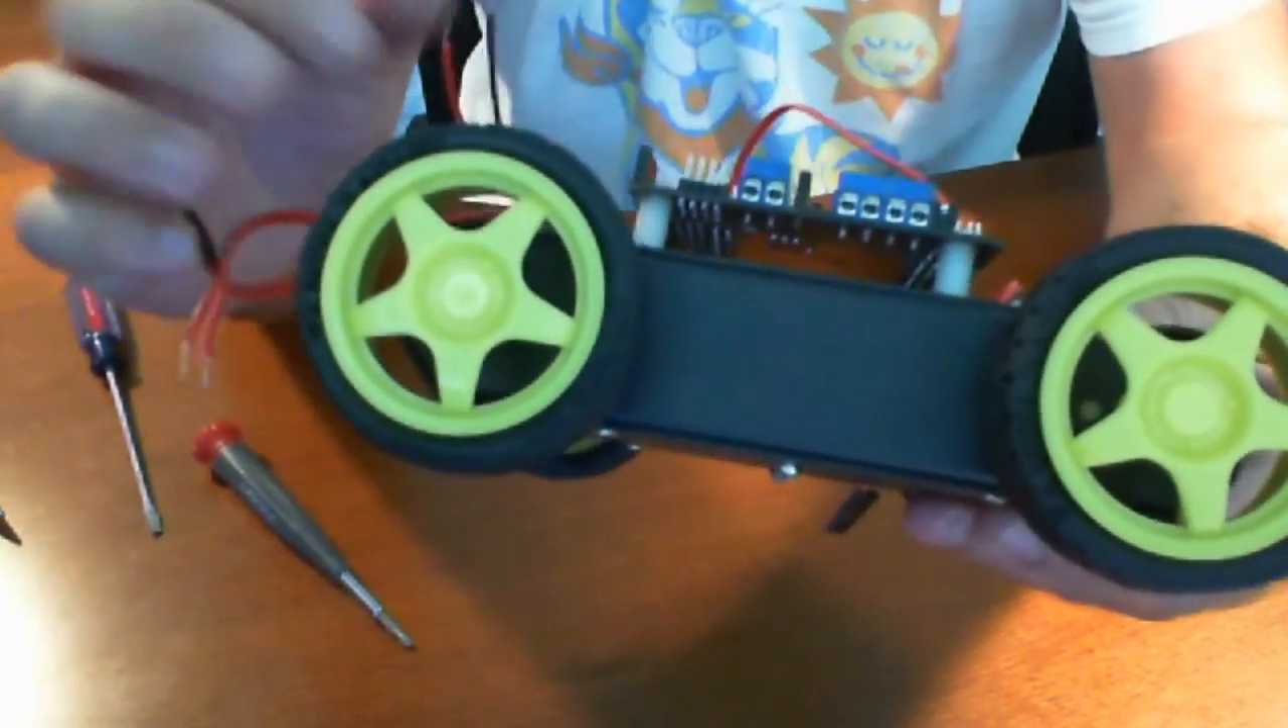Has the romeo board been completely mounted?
Yes.